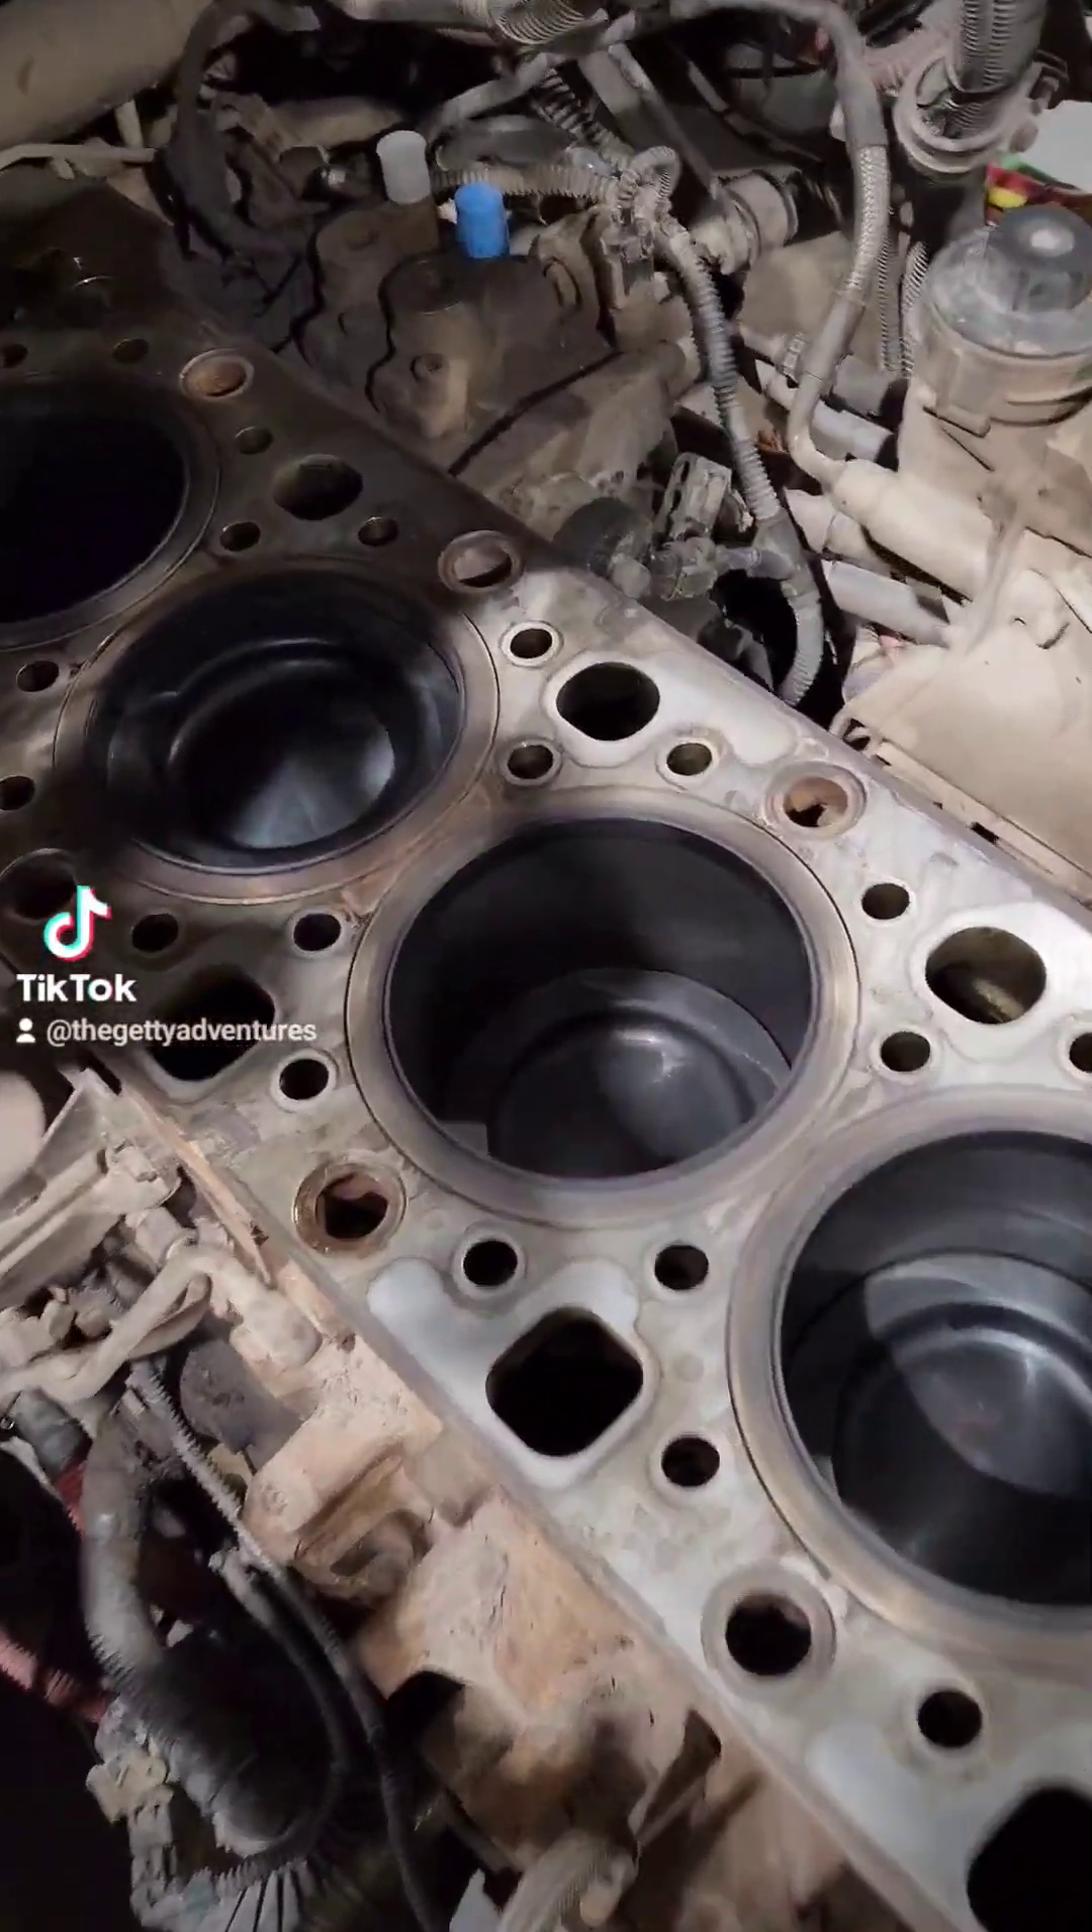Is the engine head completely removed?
Yes.